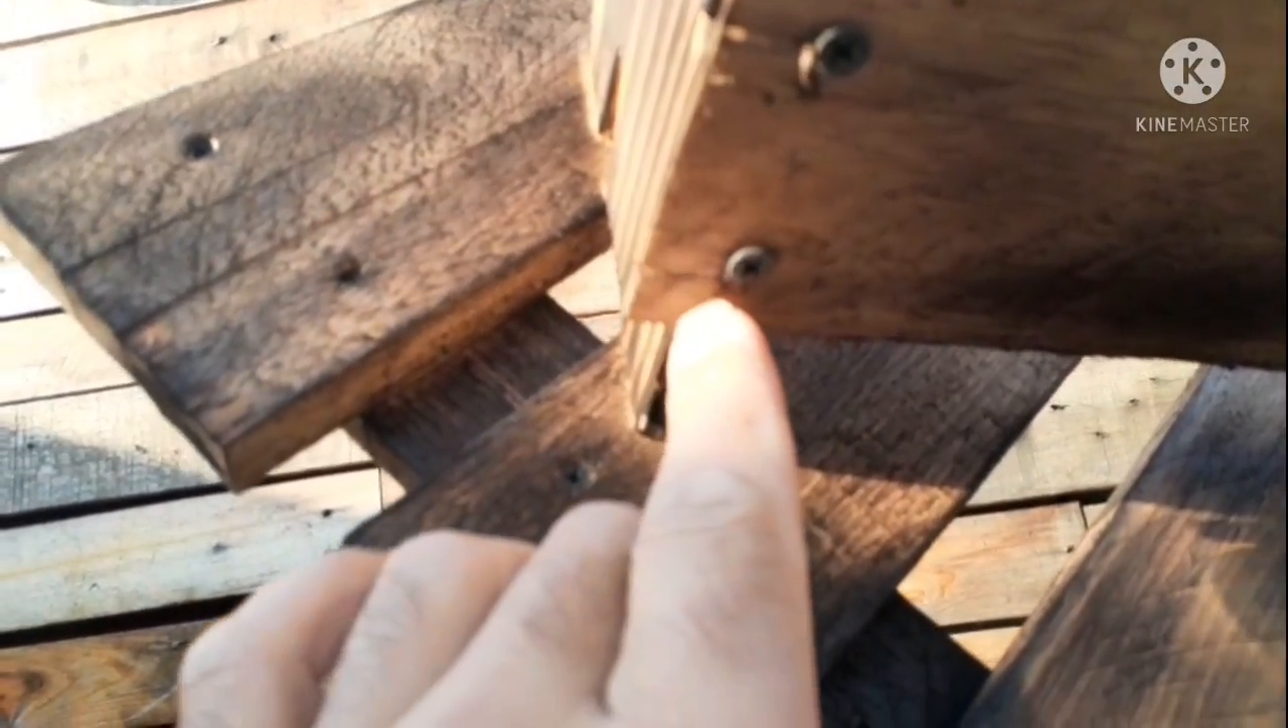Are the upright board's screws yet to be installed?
No.